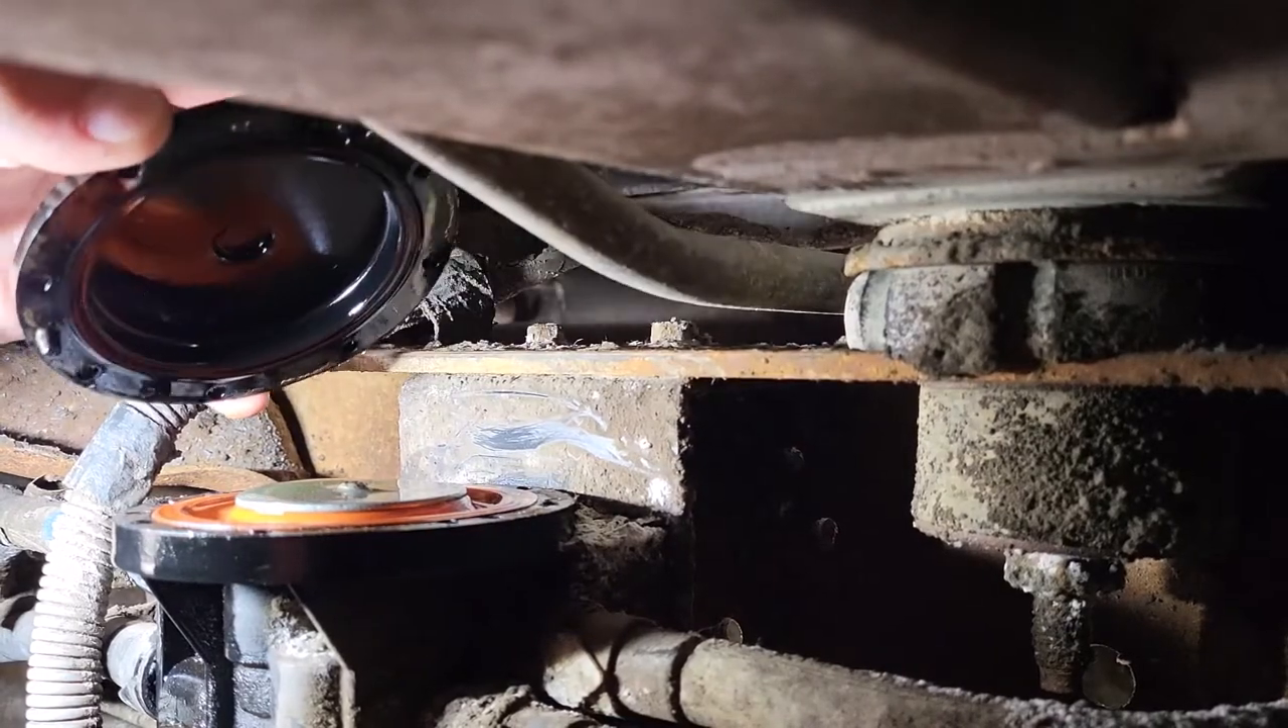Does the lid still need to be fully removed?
No.